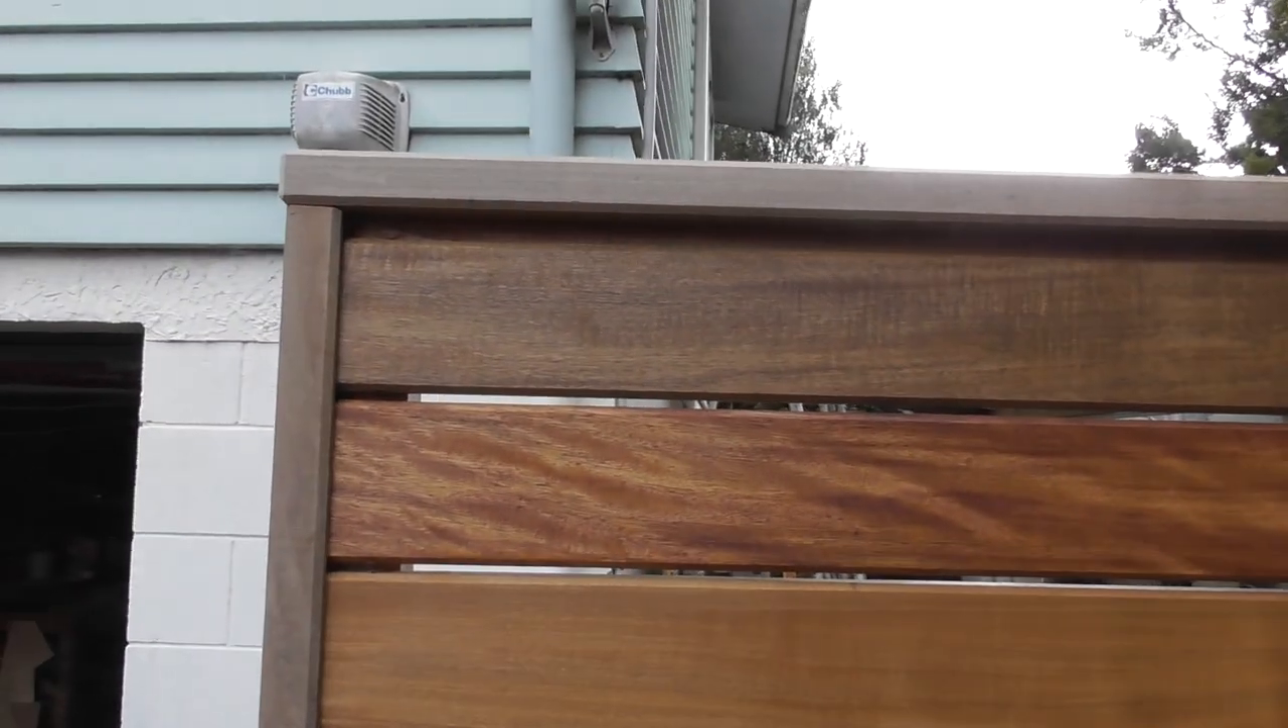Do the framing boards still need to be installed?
No.